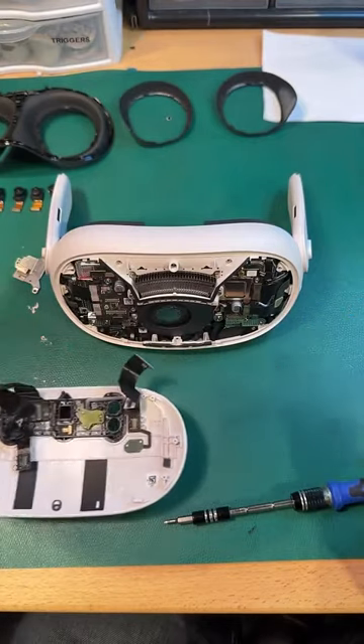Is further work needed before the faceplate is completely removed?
No.